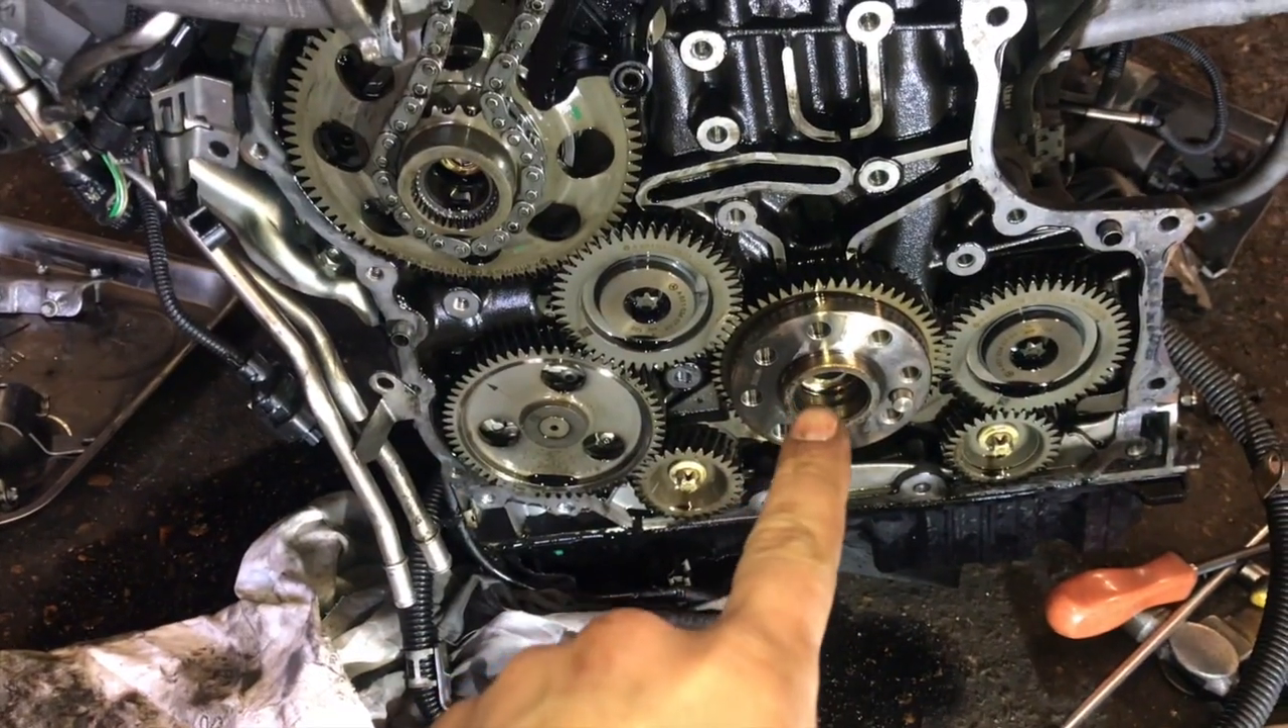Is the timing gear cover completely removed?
Yes.